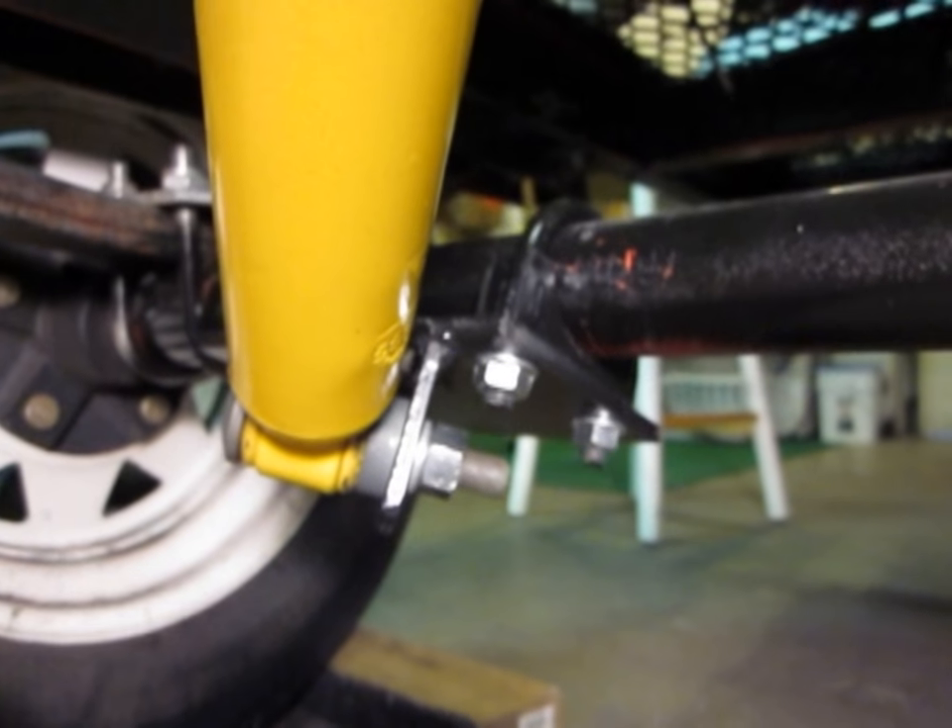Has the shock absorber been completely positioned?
Yes.